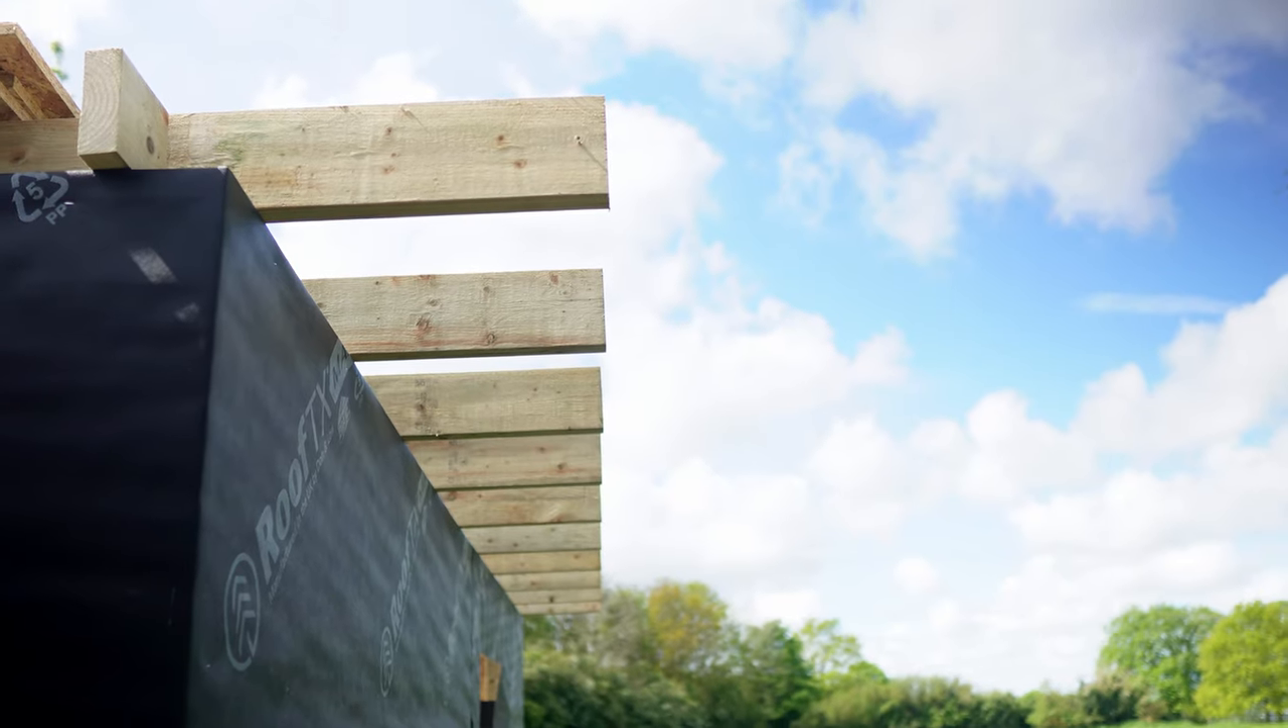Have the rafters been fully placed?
Yes.